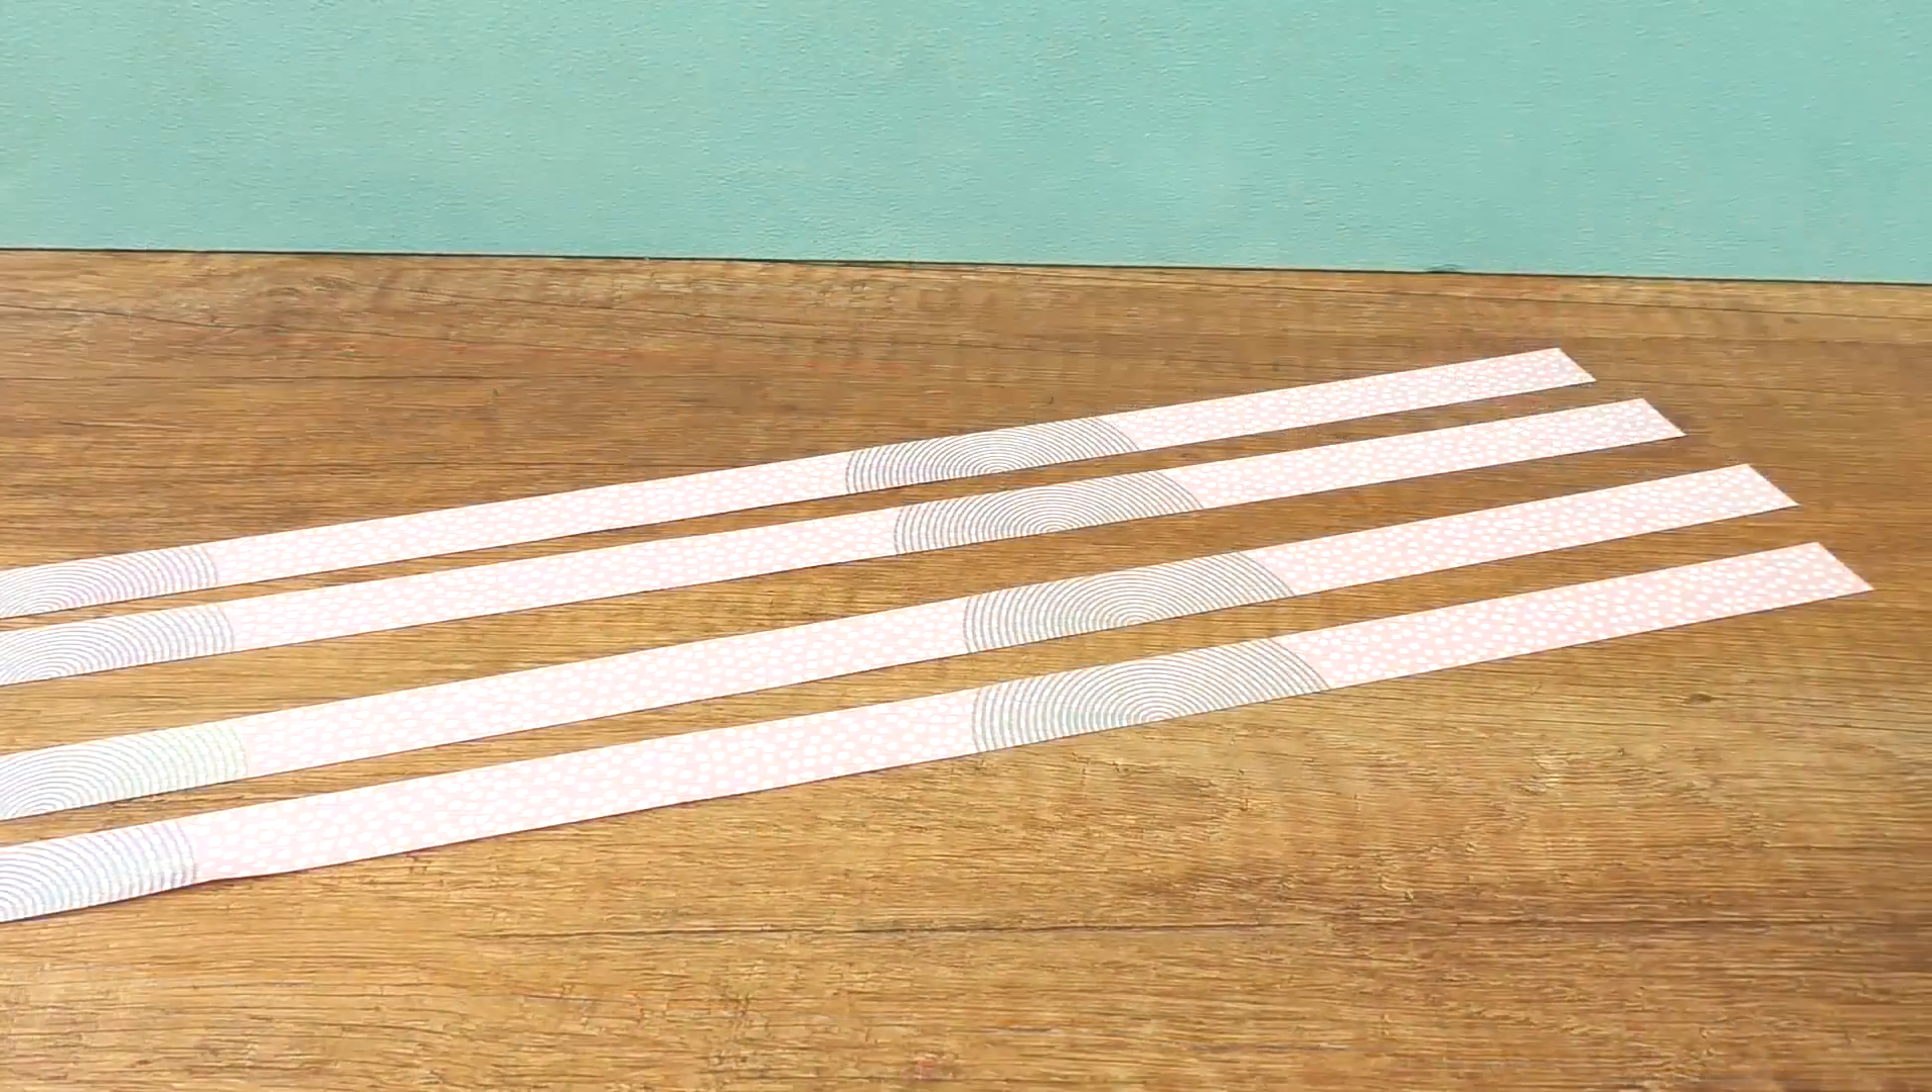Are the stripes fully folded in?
No.